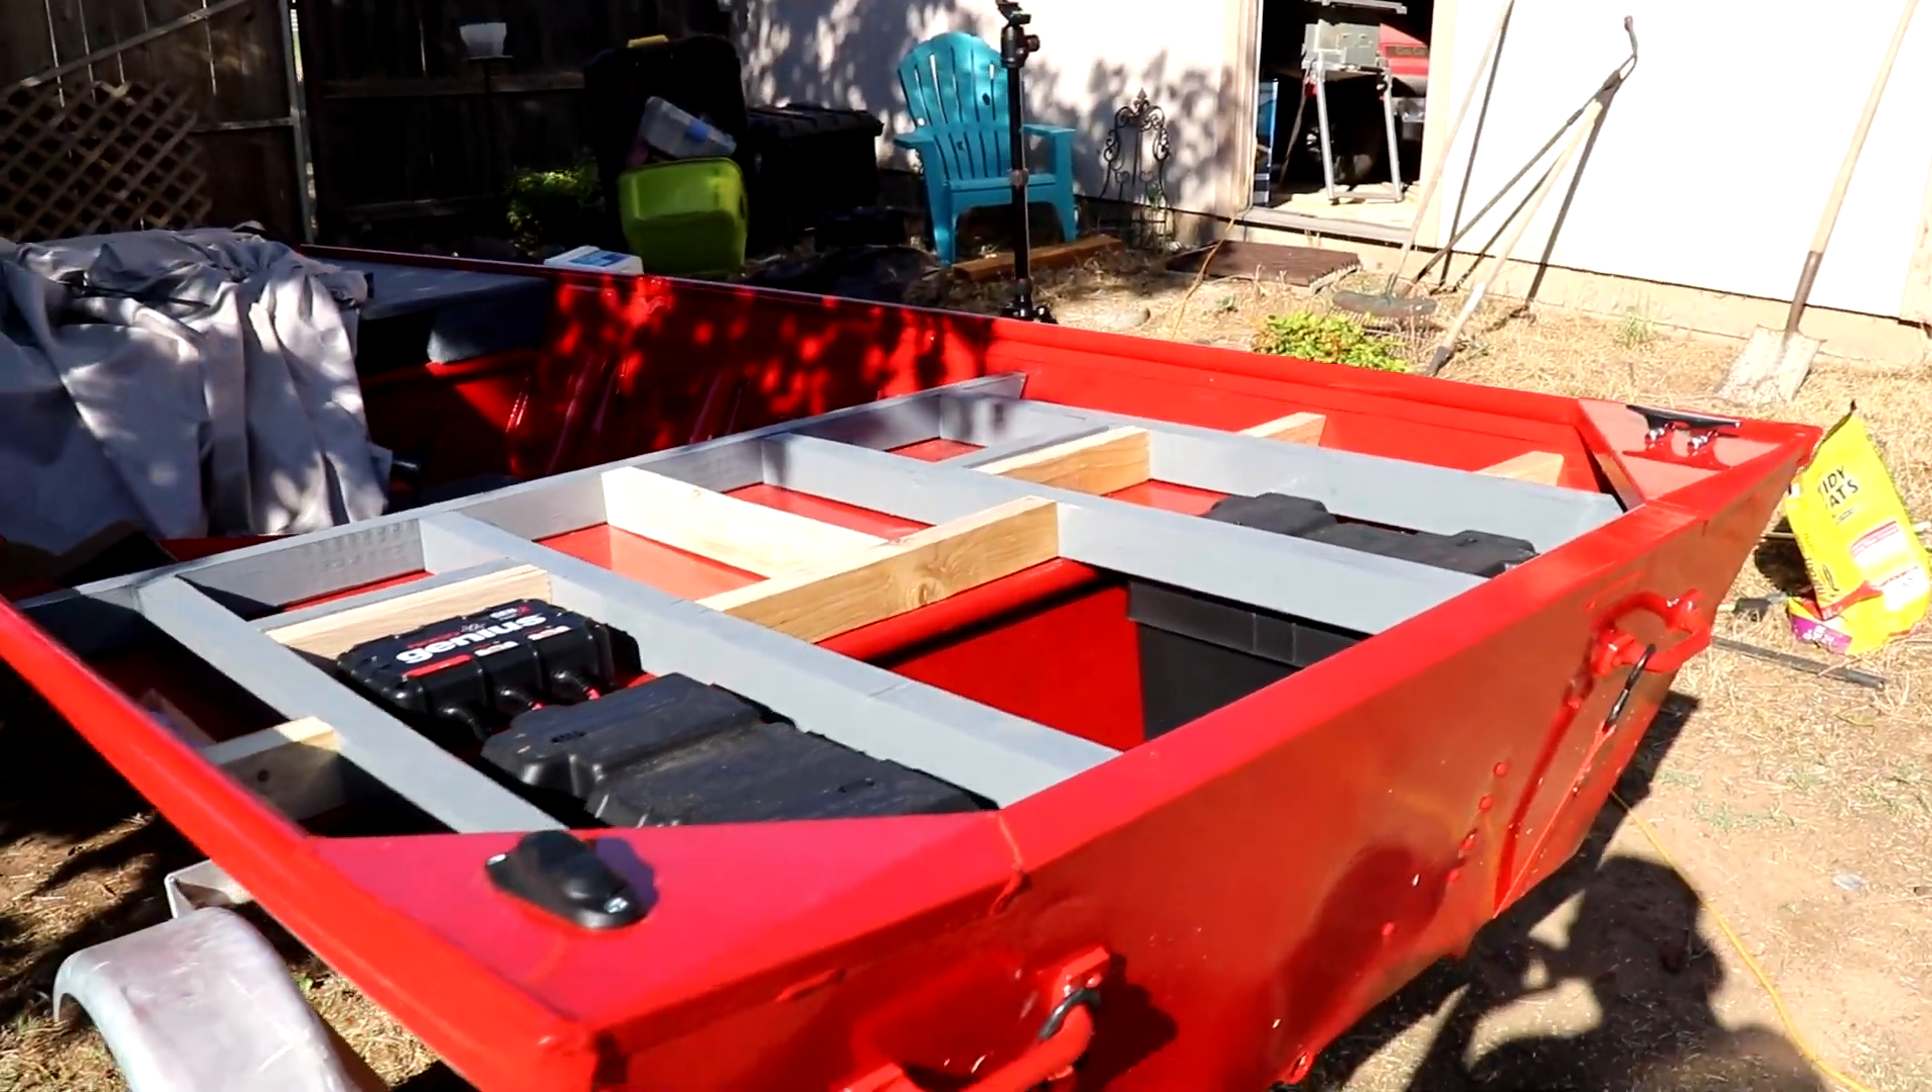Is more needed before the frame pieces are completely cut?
No.